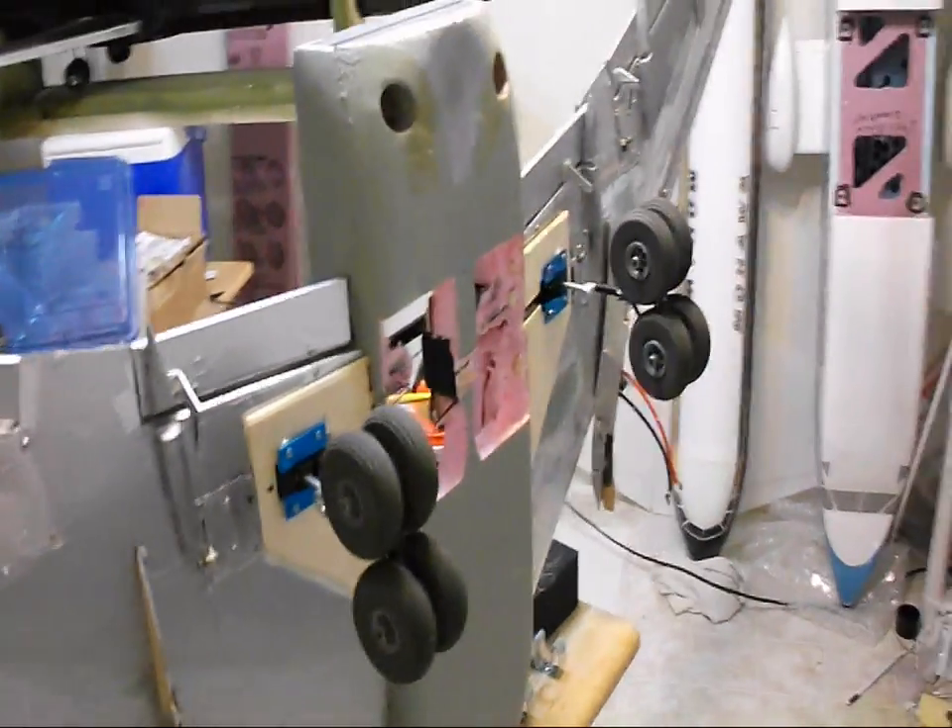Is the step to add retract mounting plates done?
Yes.